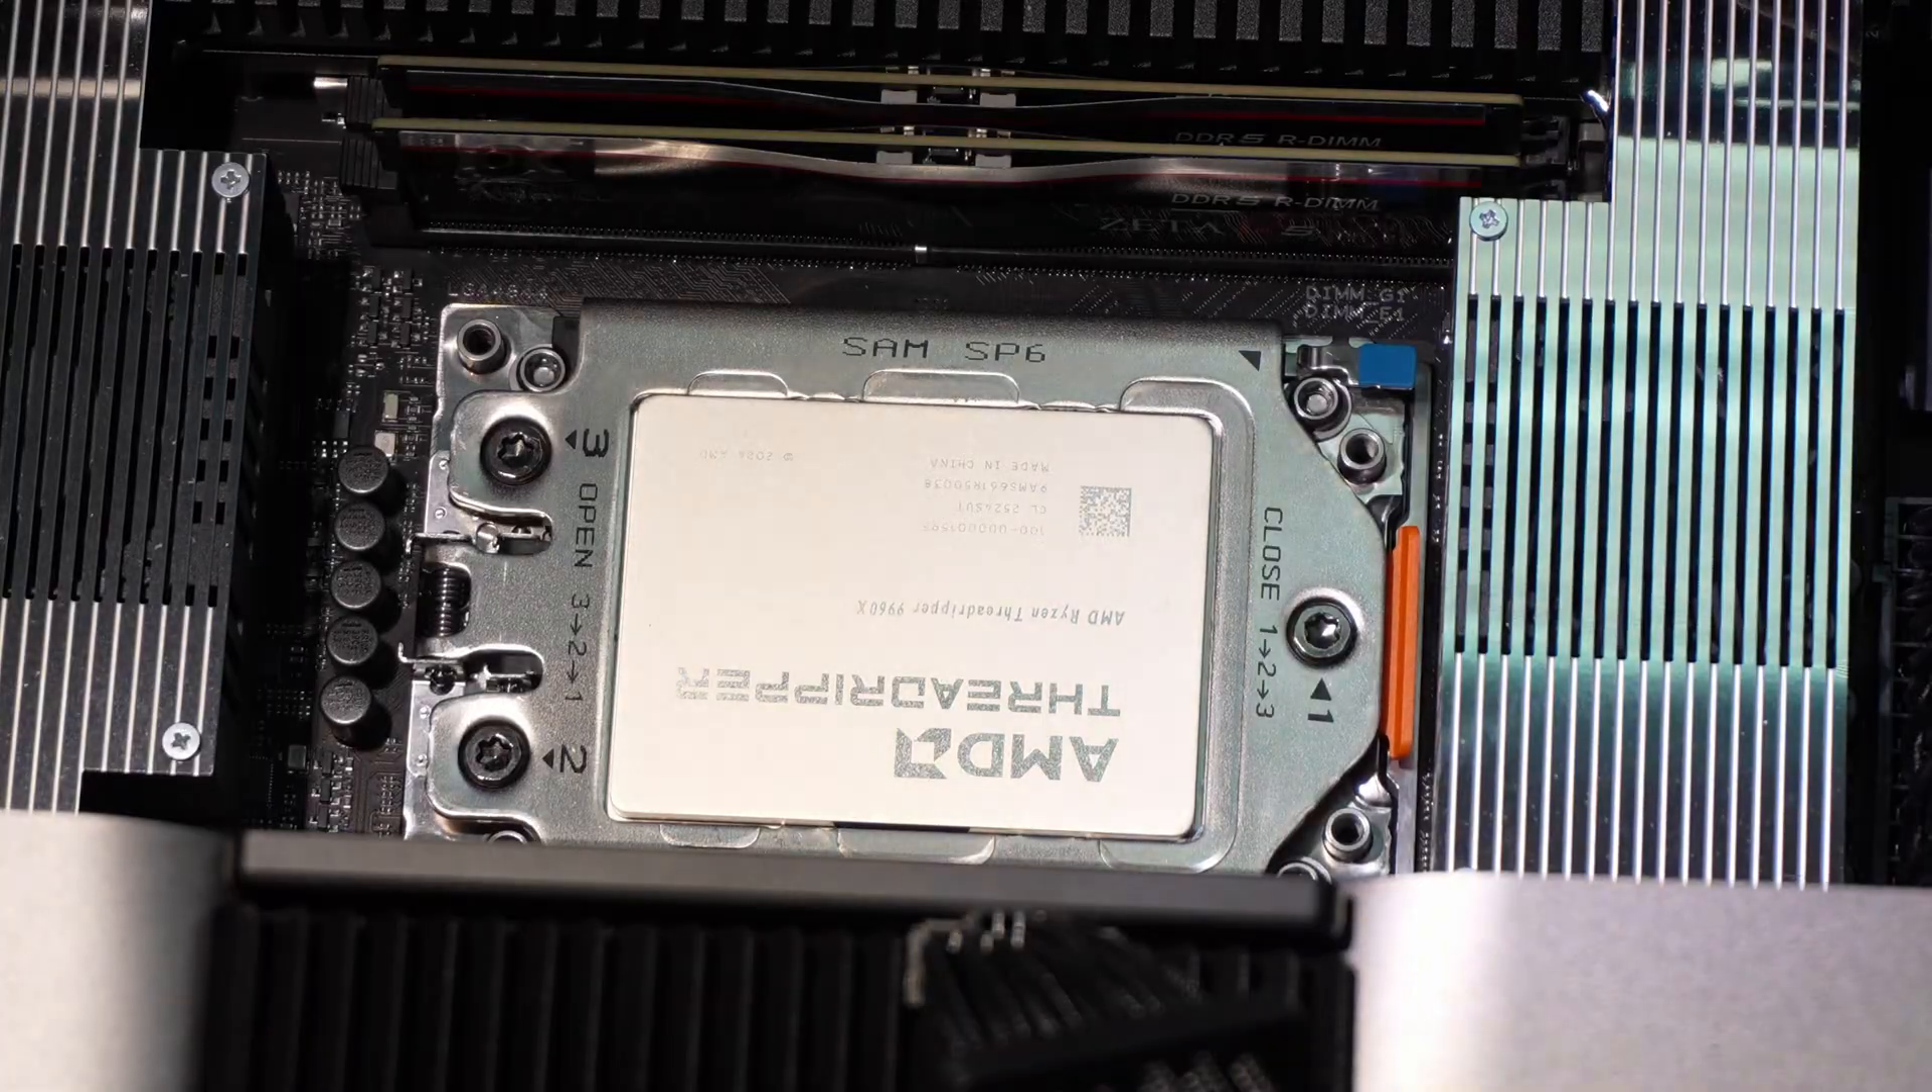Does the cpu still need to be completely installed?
No.